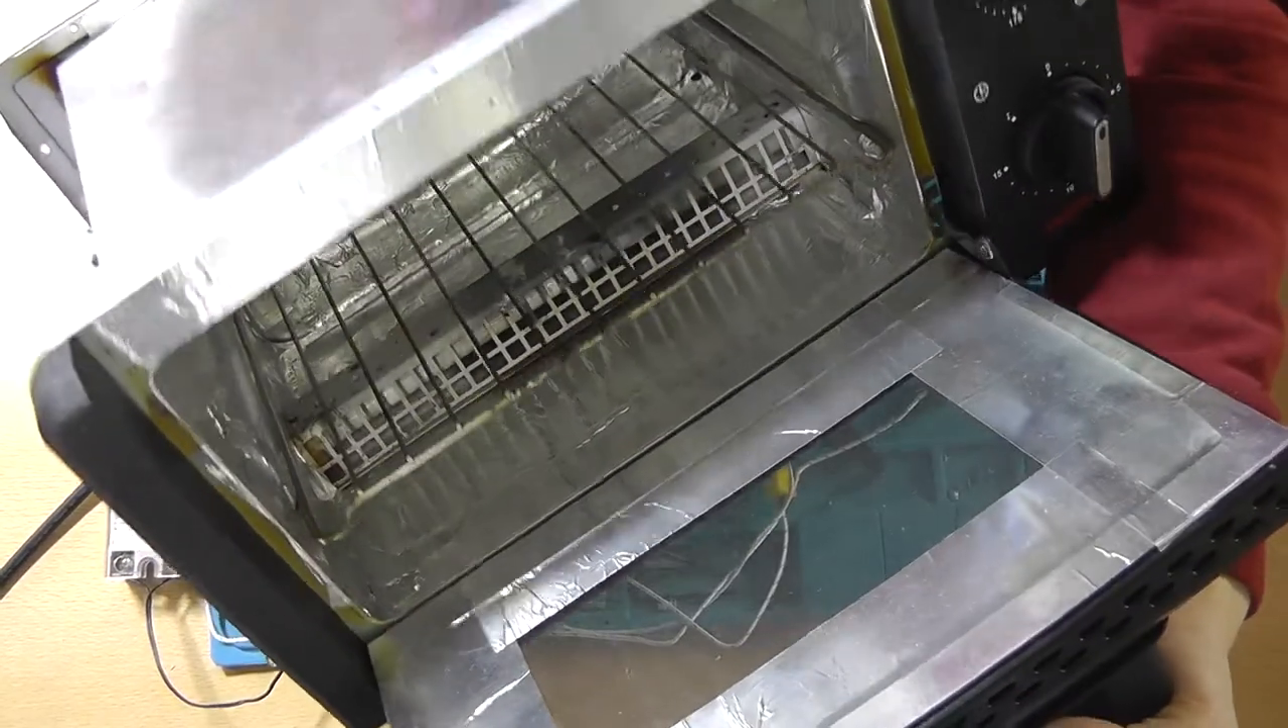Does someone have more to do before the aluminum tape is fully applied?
No.